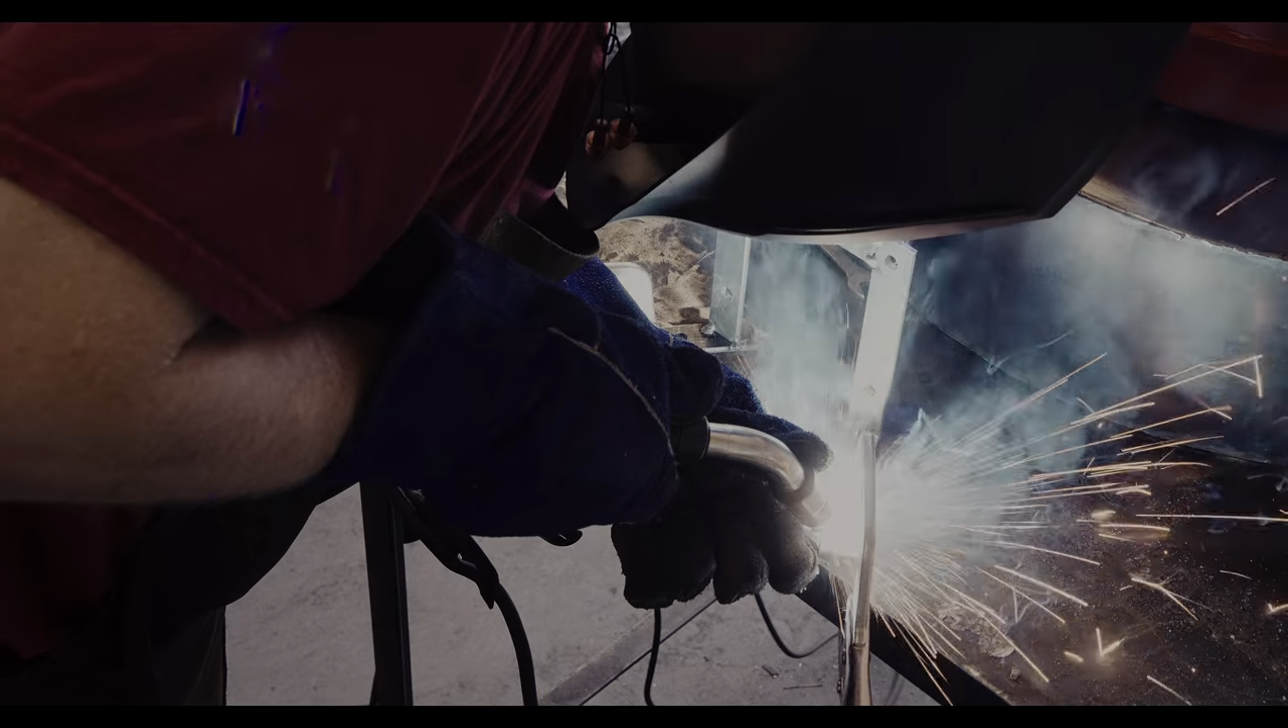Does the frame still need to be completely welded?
Yes.